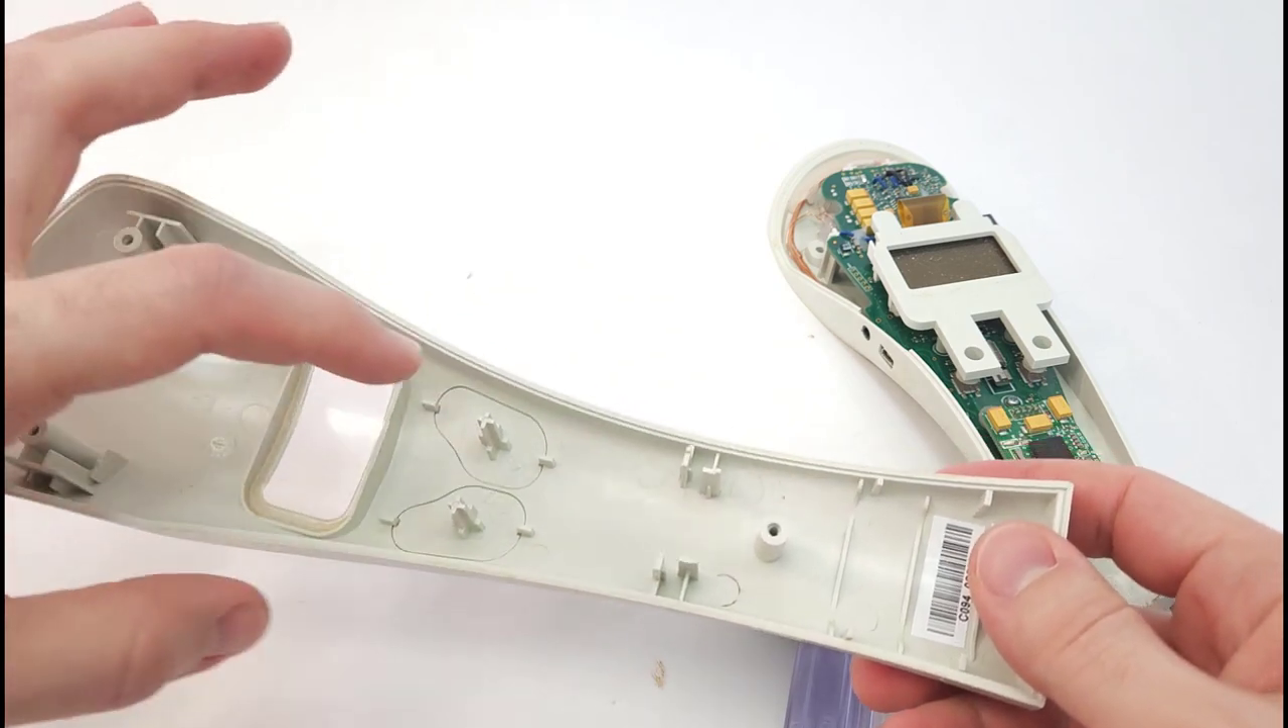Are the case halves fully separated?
Yes.